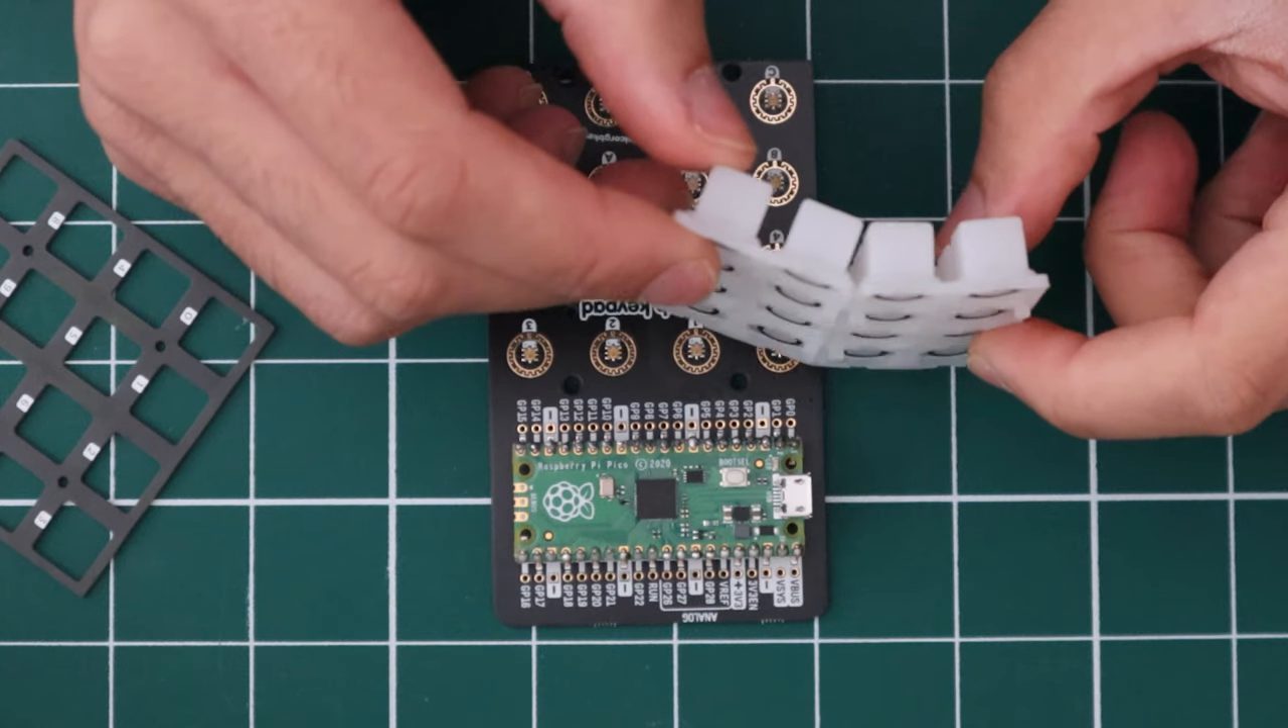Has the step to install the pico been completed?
Yes.